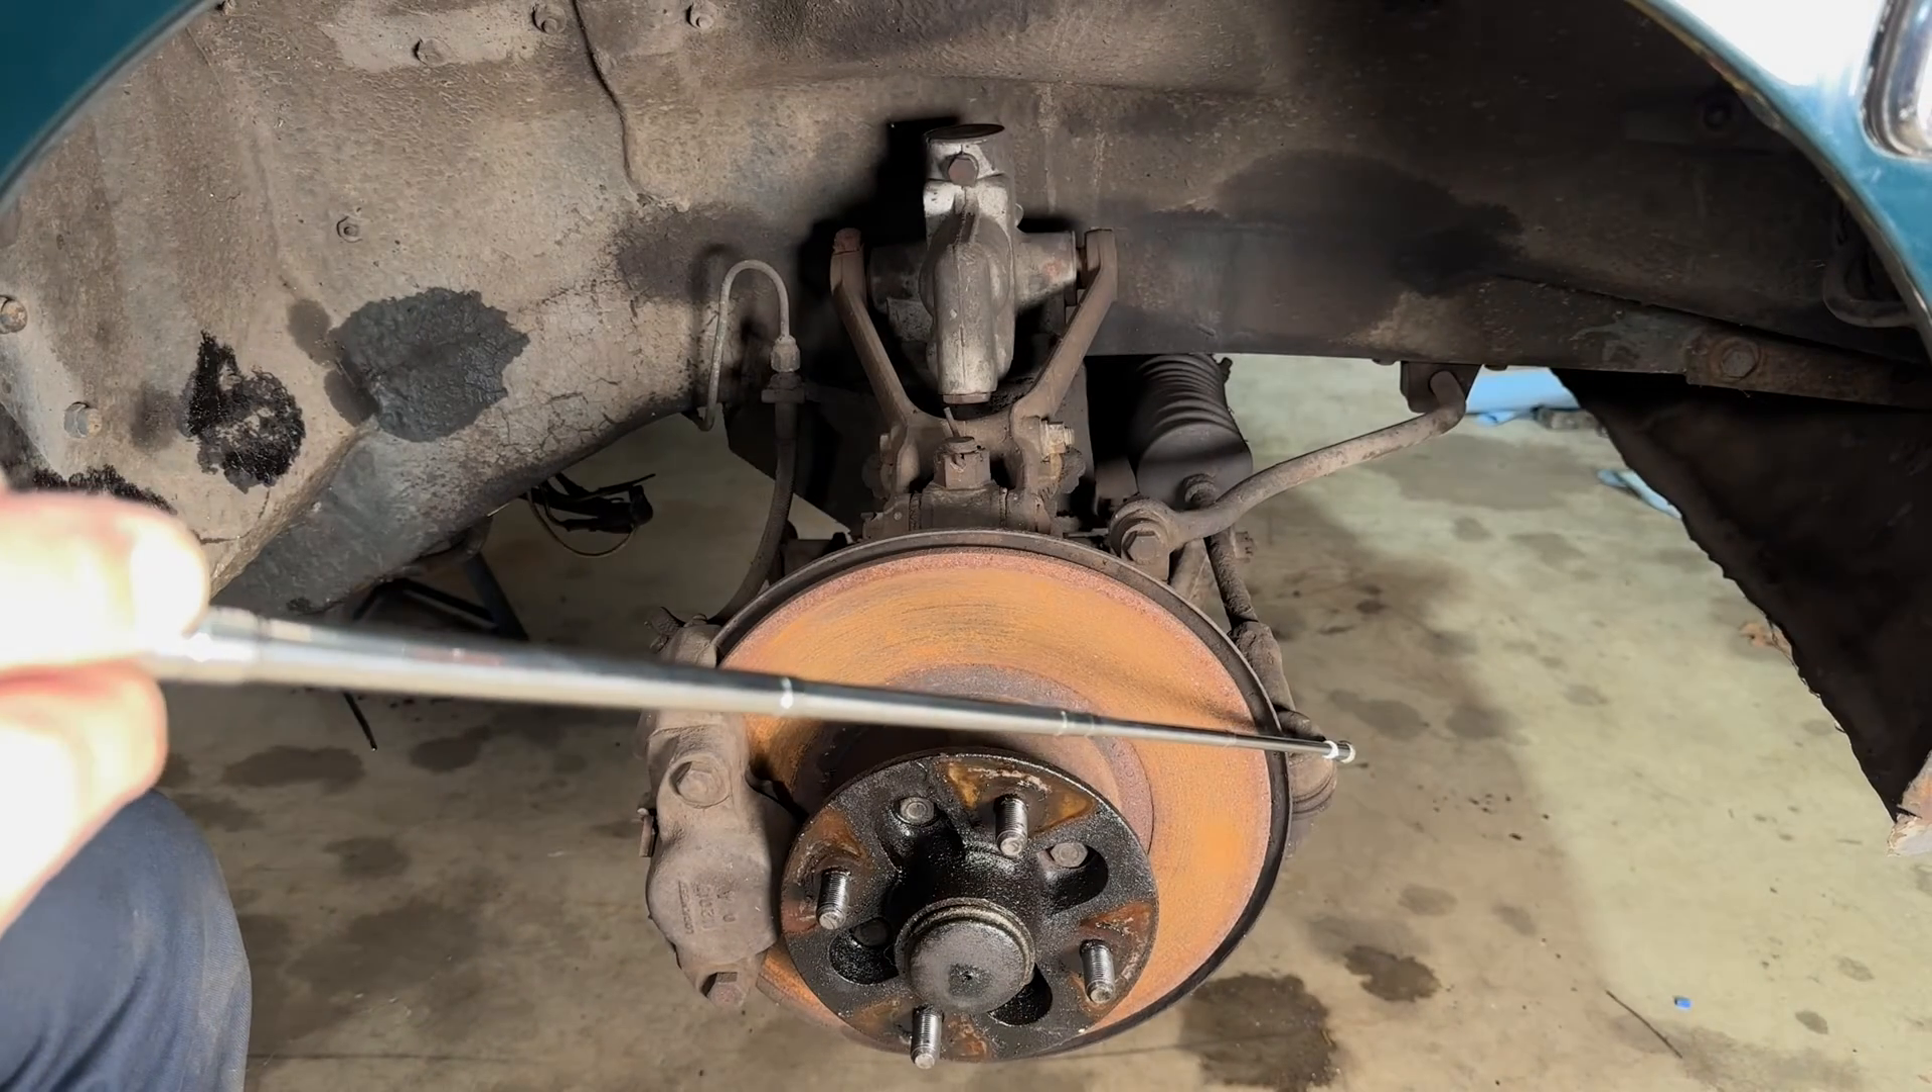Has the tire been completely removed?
Yes.